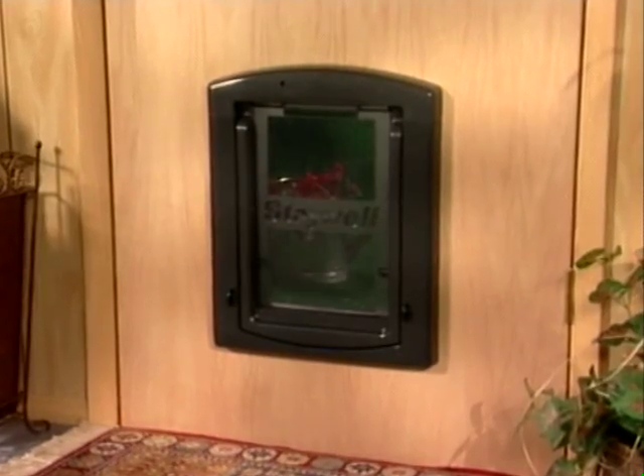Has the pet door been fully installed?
Yes.